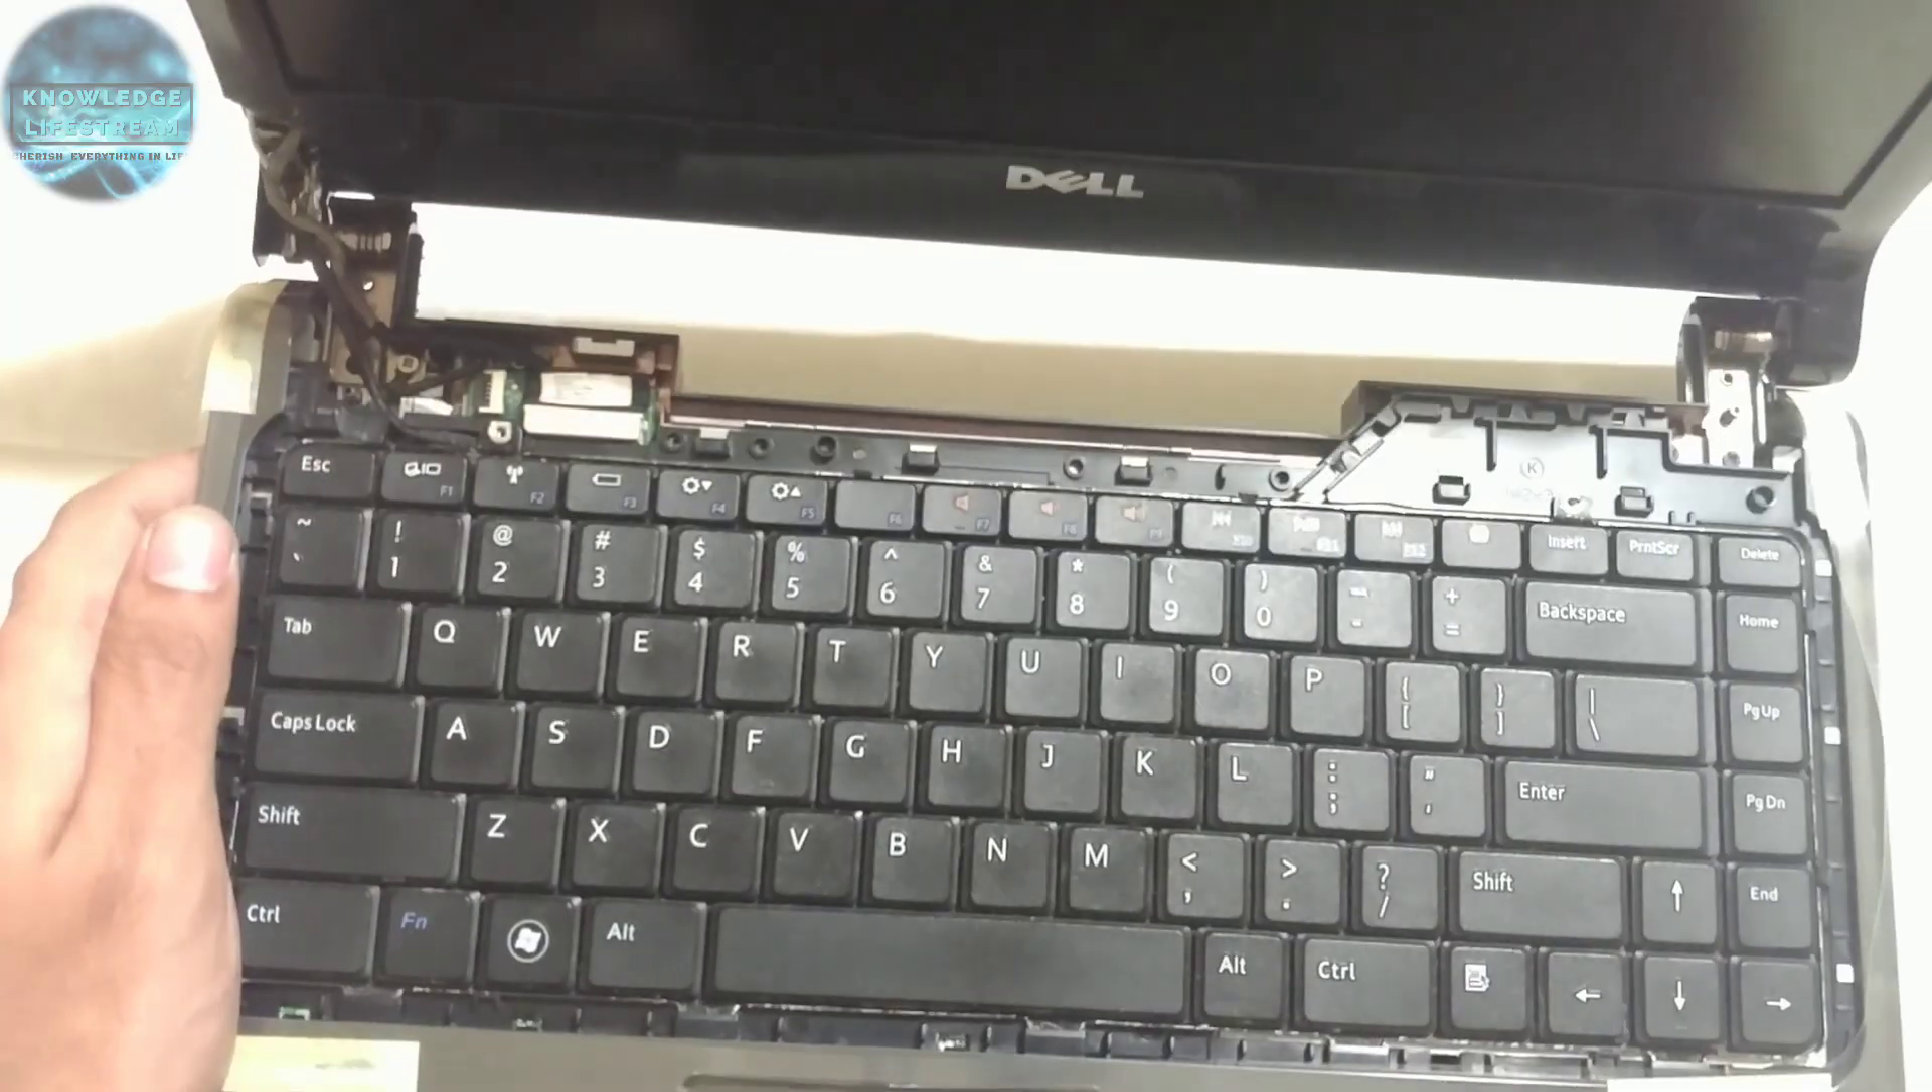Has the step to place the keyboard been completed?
Yes.